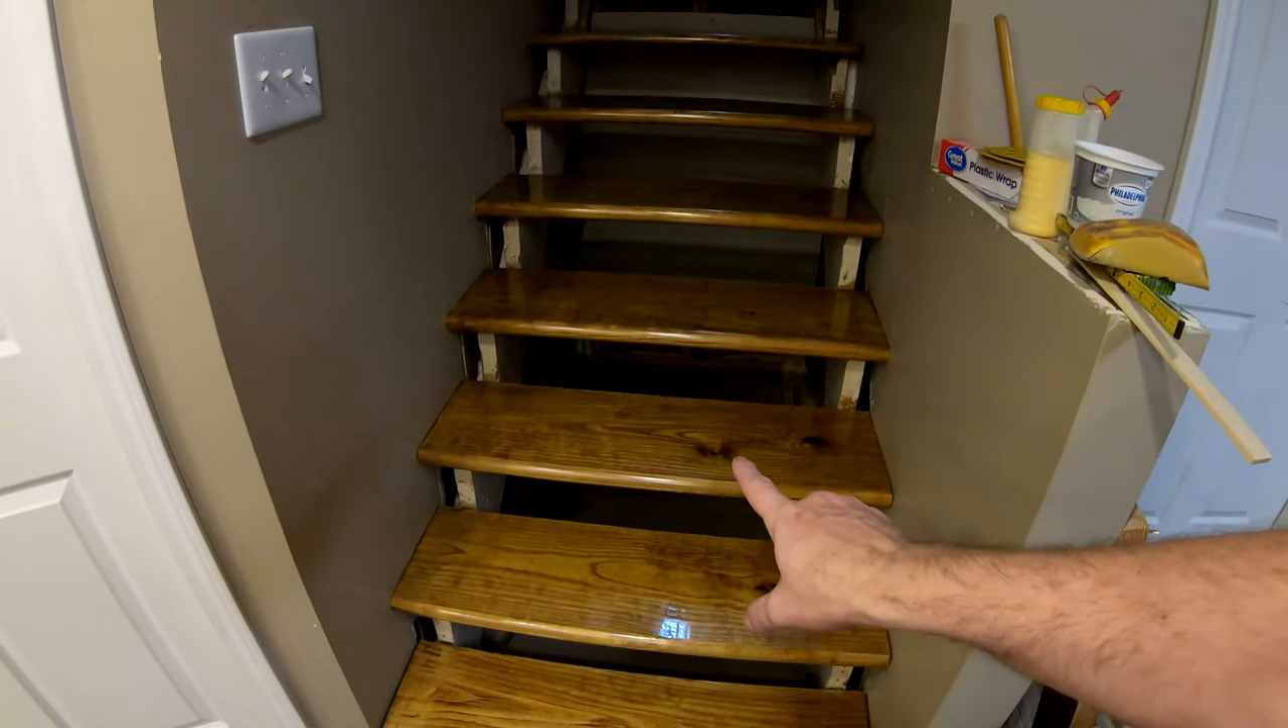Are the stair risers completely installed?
No.